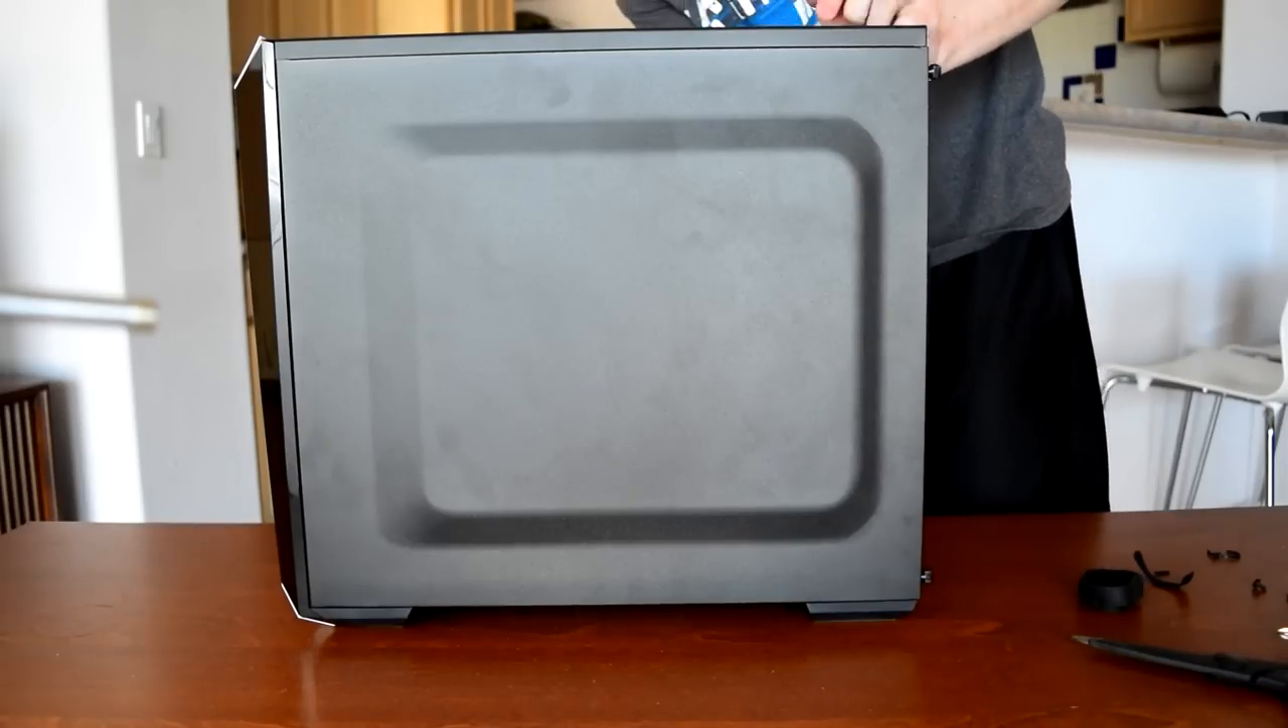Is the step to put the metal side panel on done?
Yes.